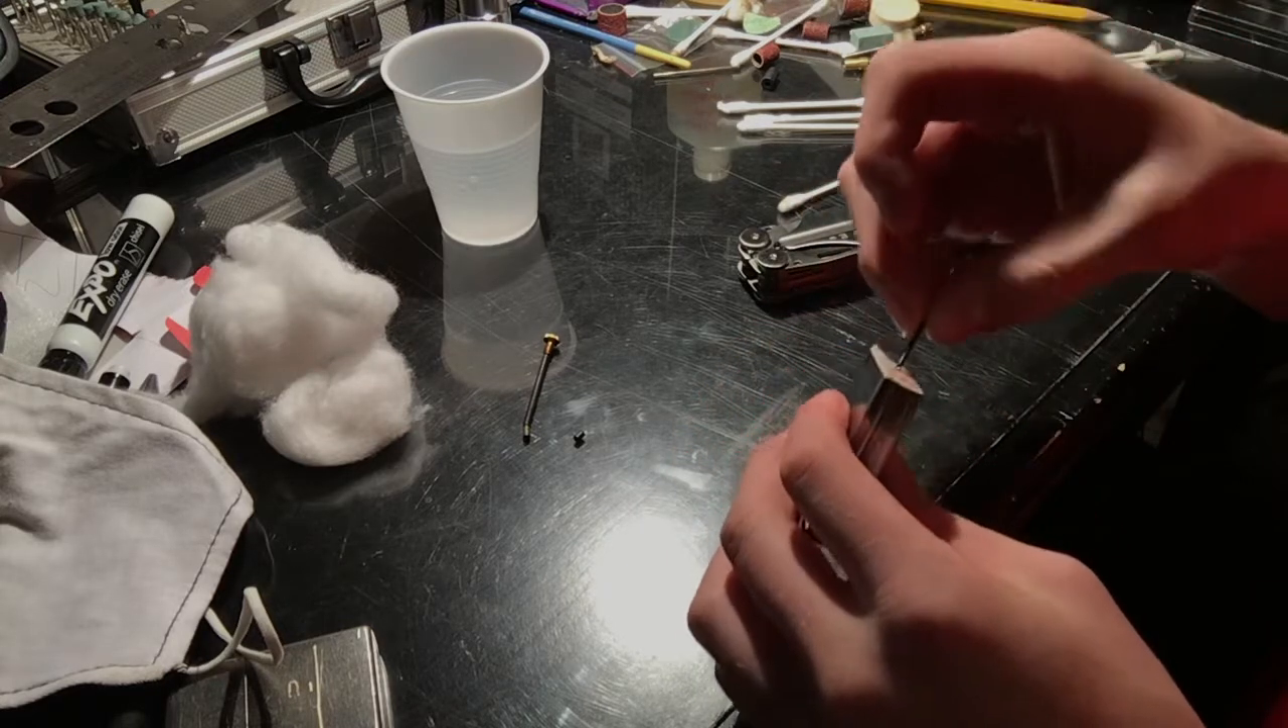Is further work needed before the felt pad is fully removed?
Yes.